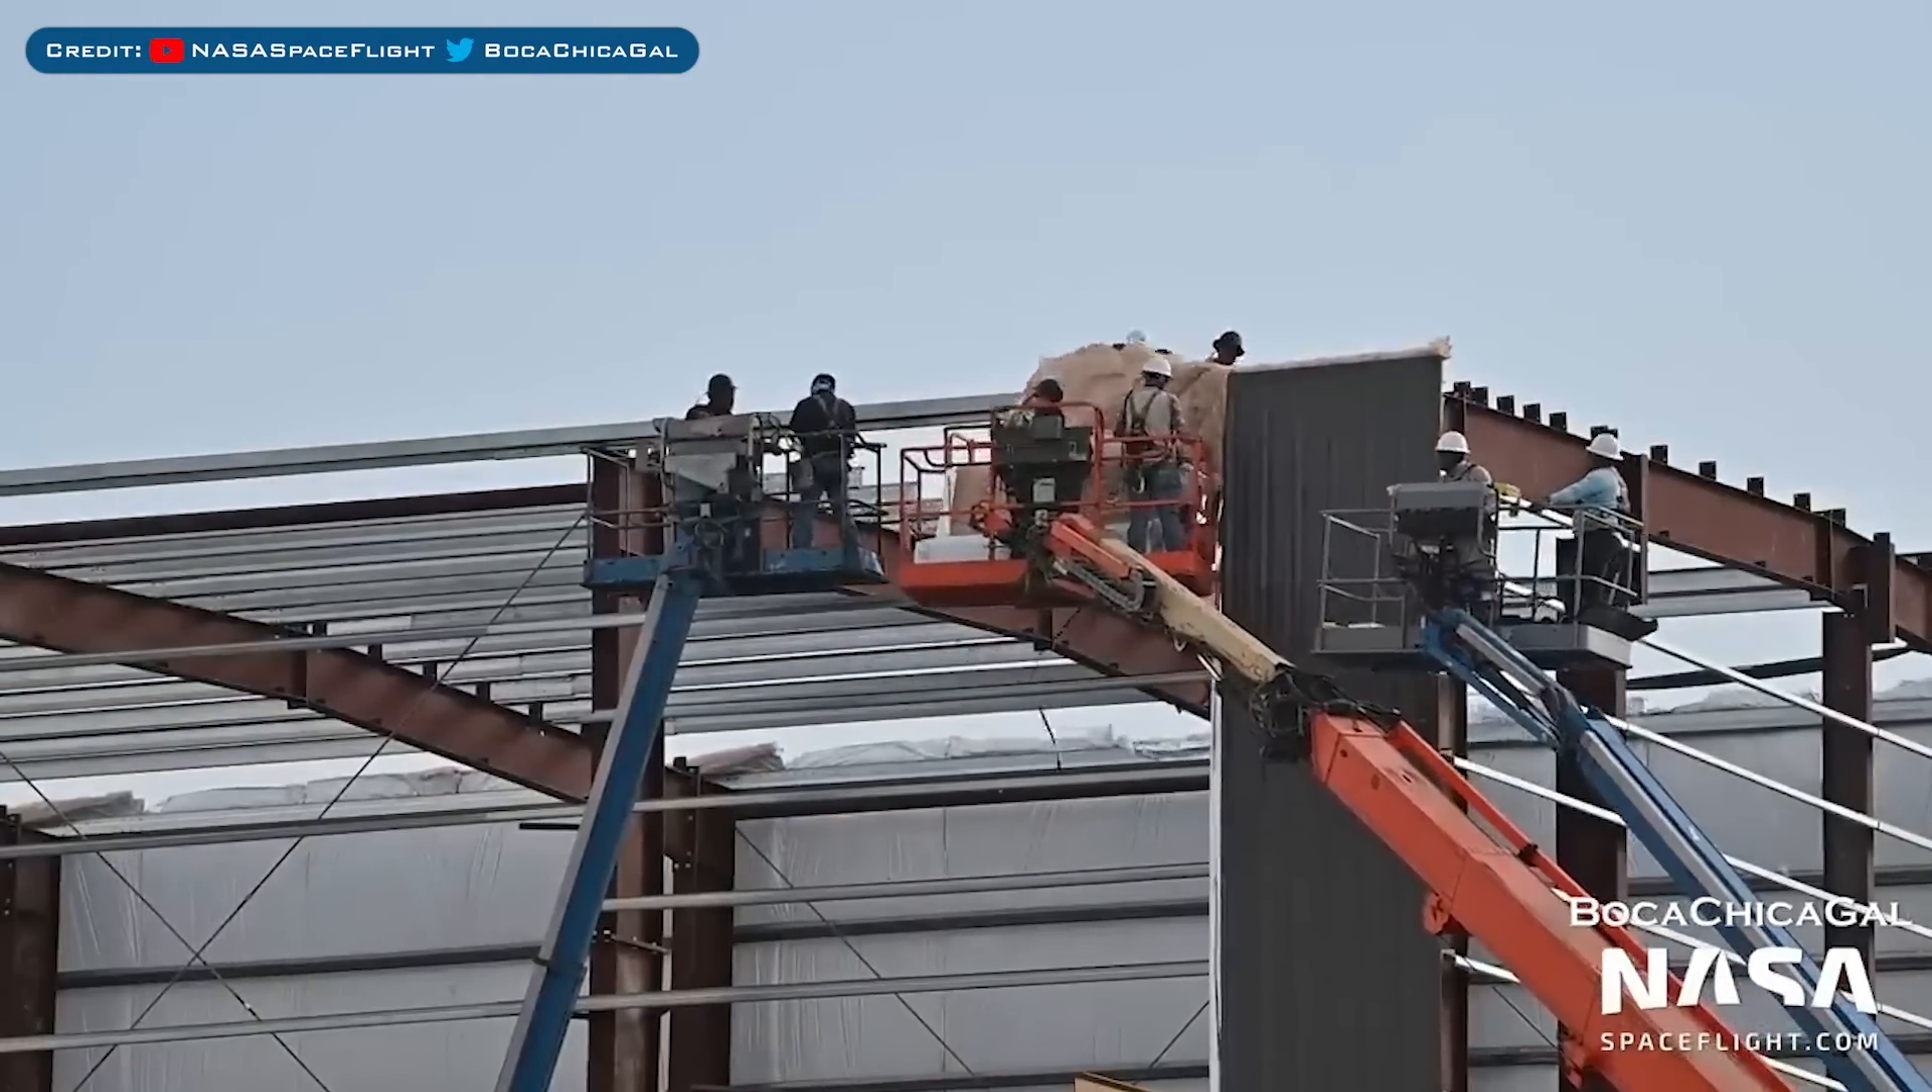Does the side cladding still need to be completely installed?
Yes.